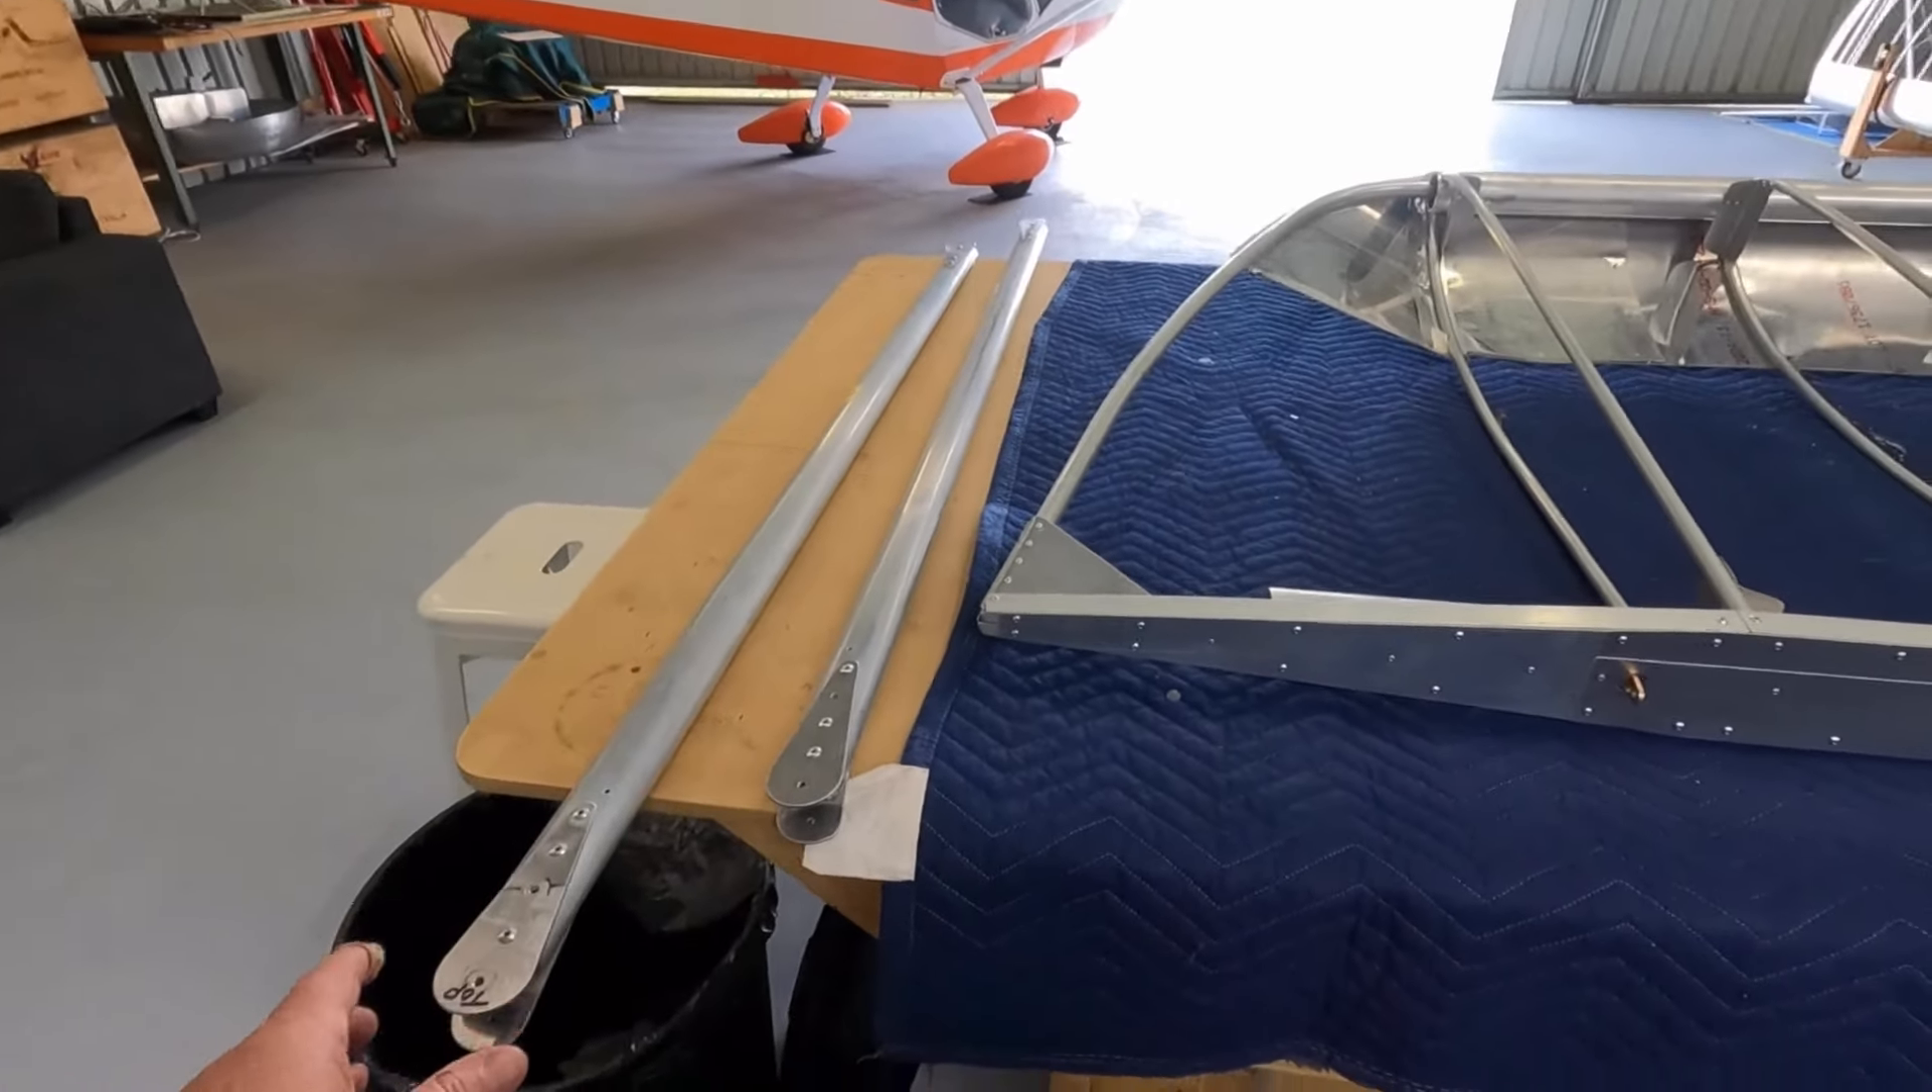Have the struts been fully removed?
Yes.